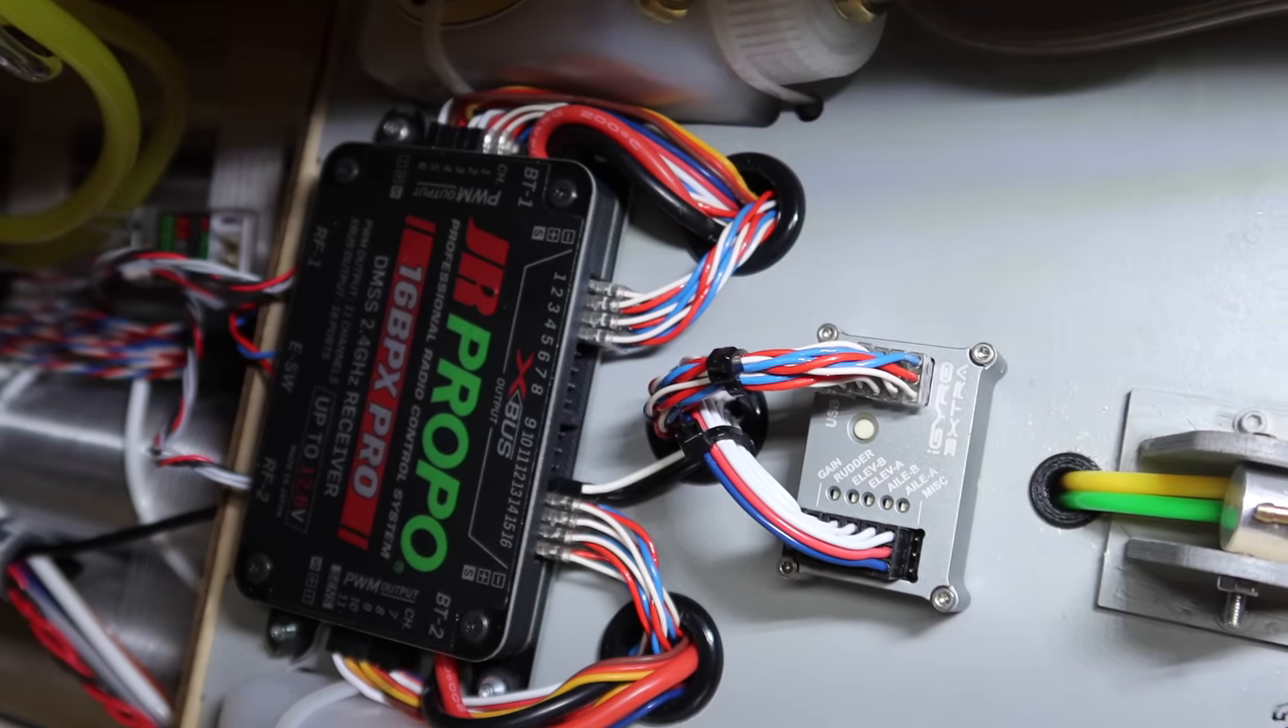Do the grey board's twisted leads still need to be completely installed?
No.